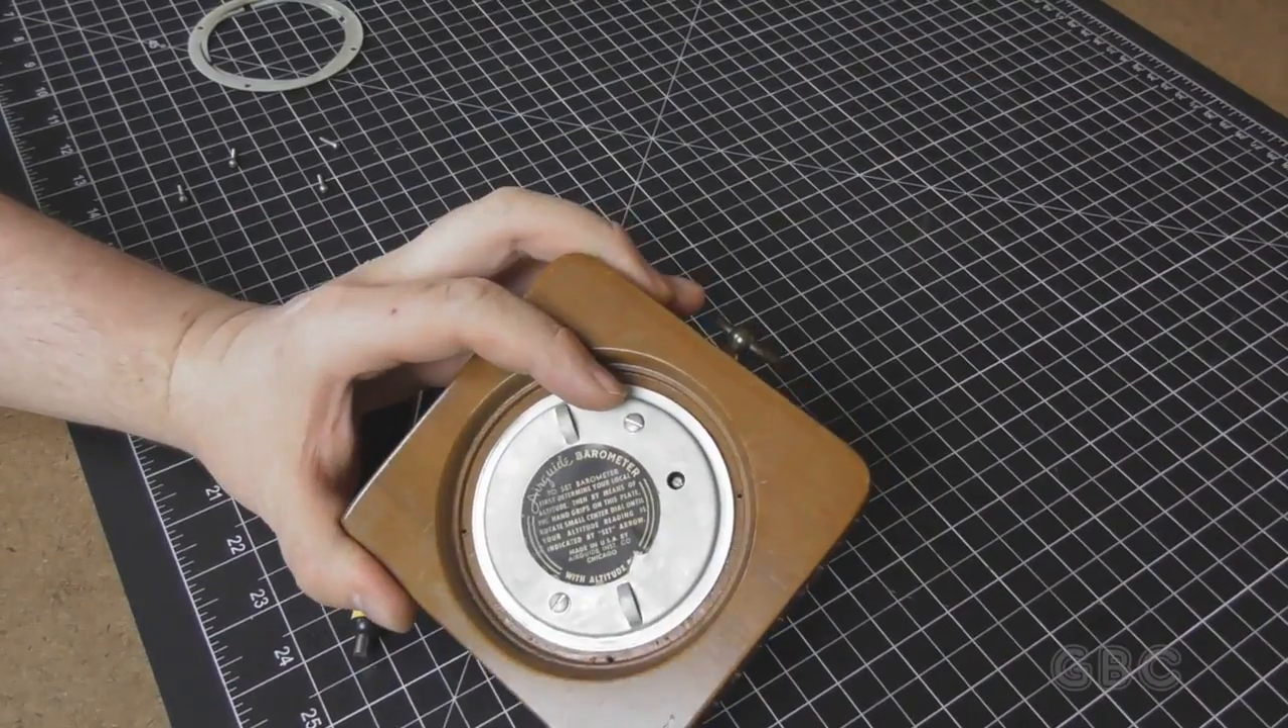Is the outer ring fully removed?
Yes.